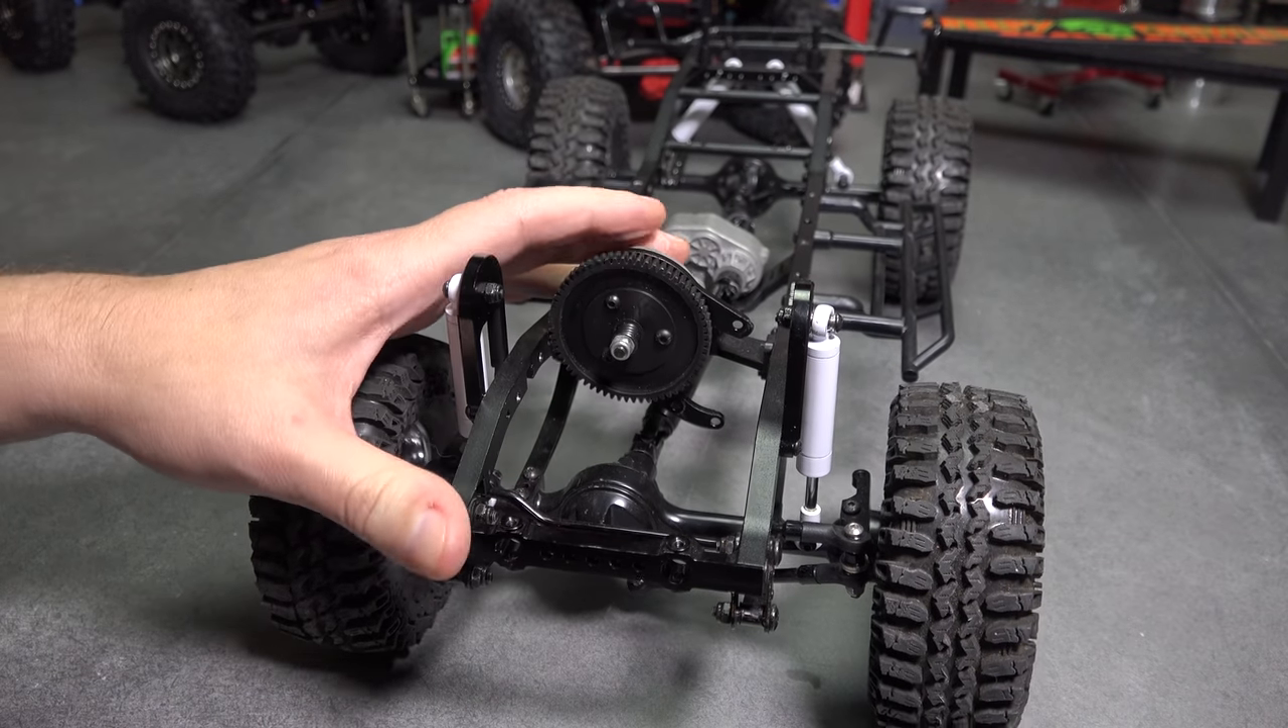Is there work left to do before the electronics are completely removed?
No.